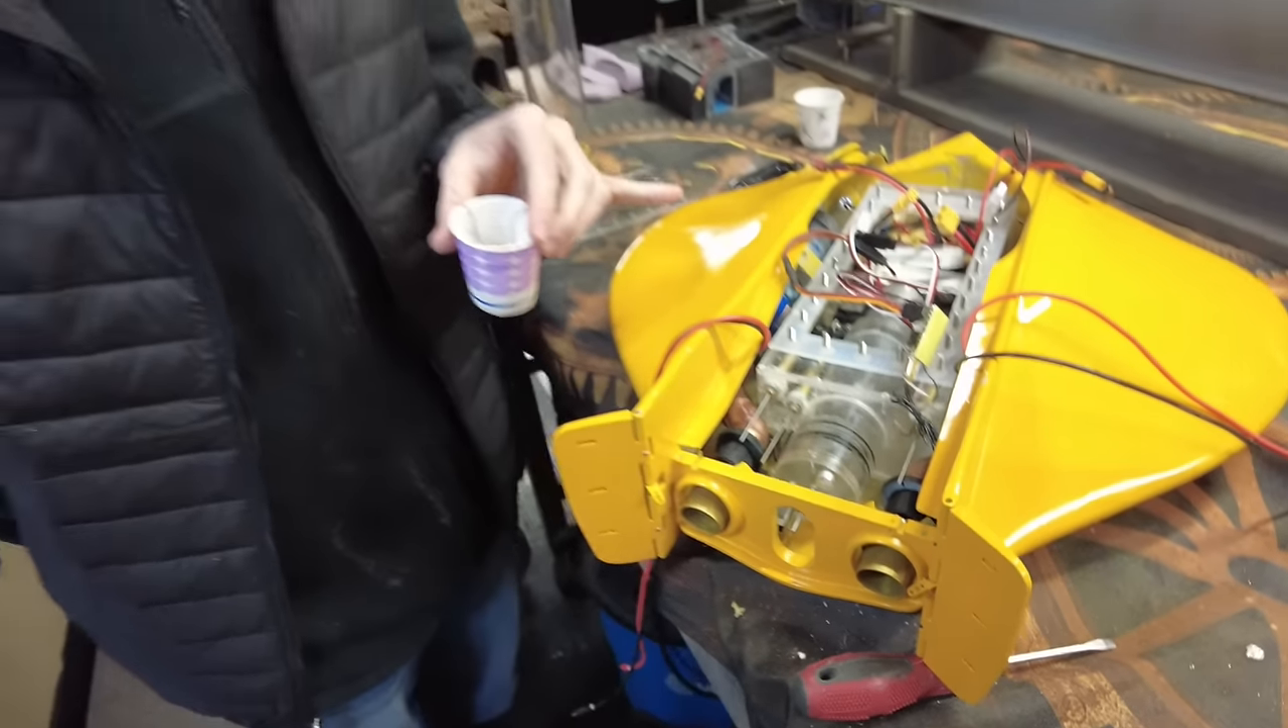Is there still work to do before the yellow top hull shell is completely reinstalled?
Yes.